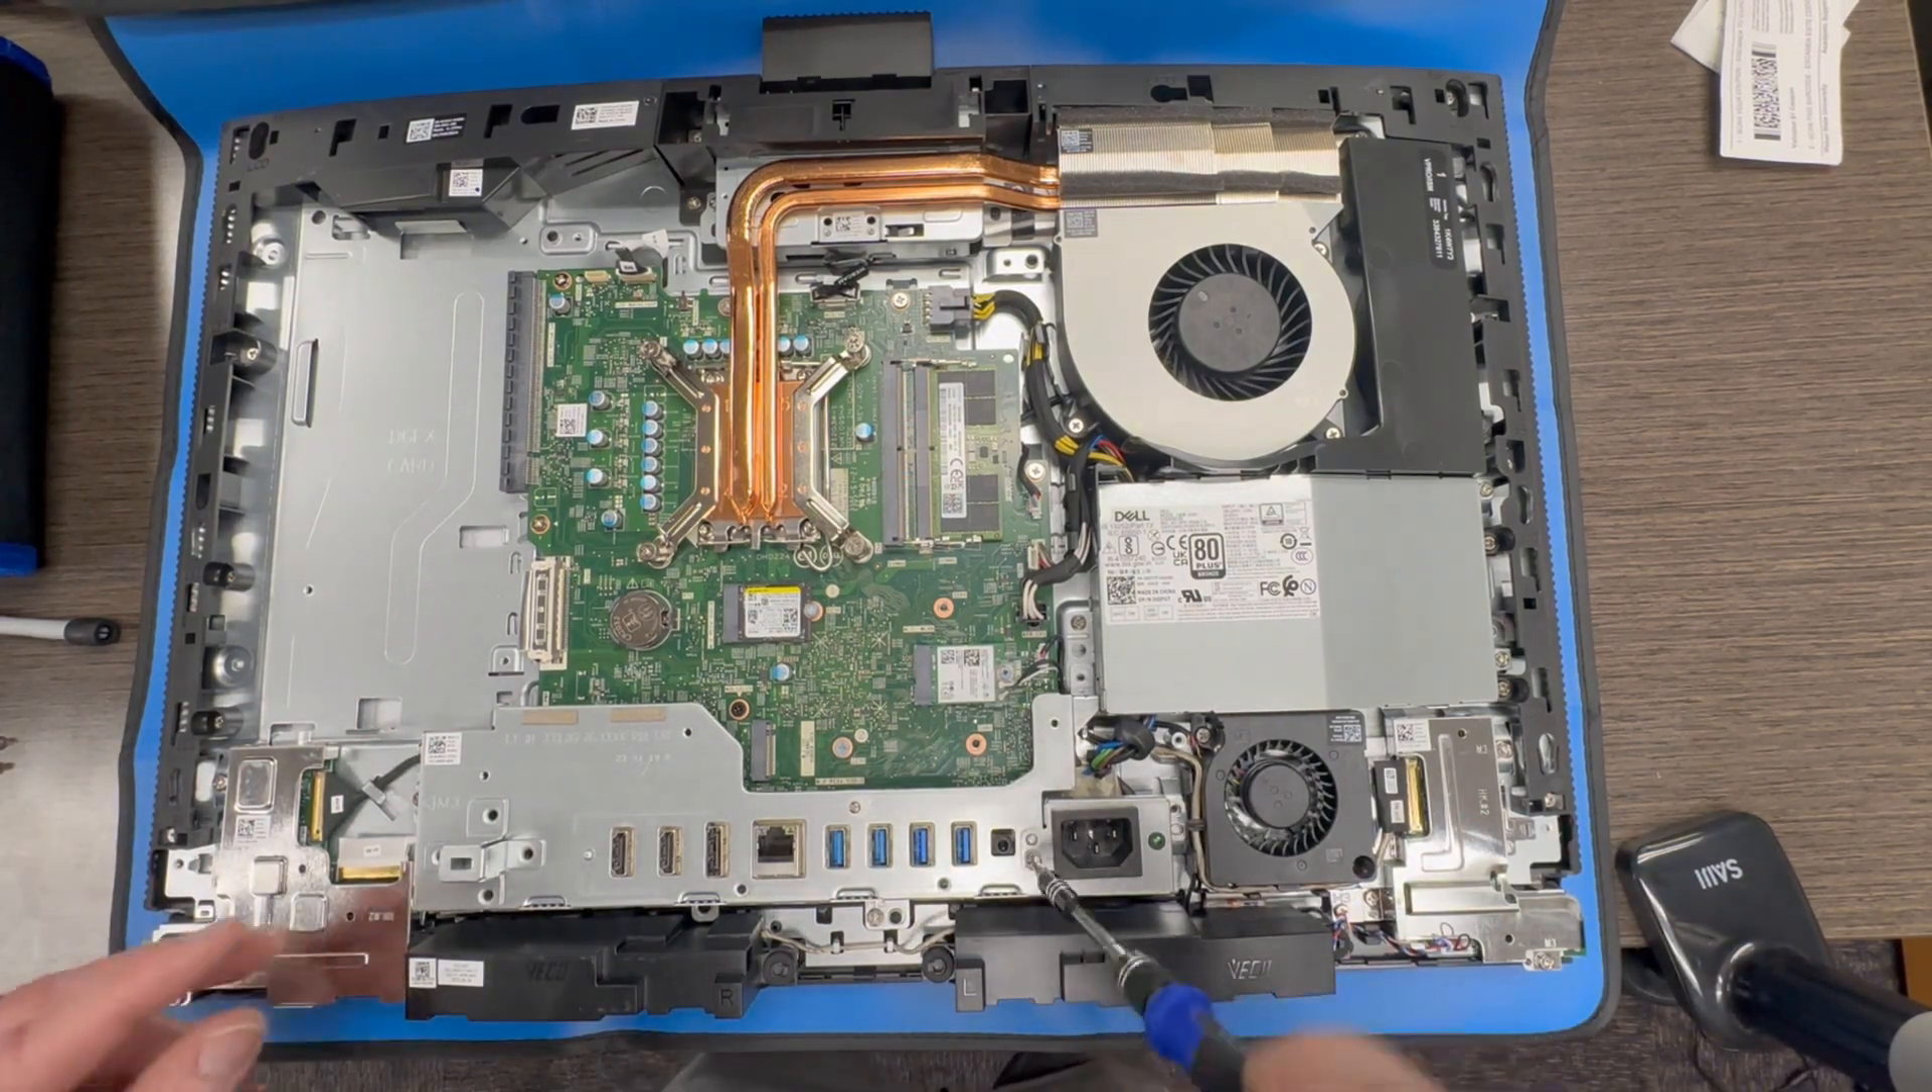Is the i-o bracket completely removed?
No.